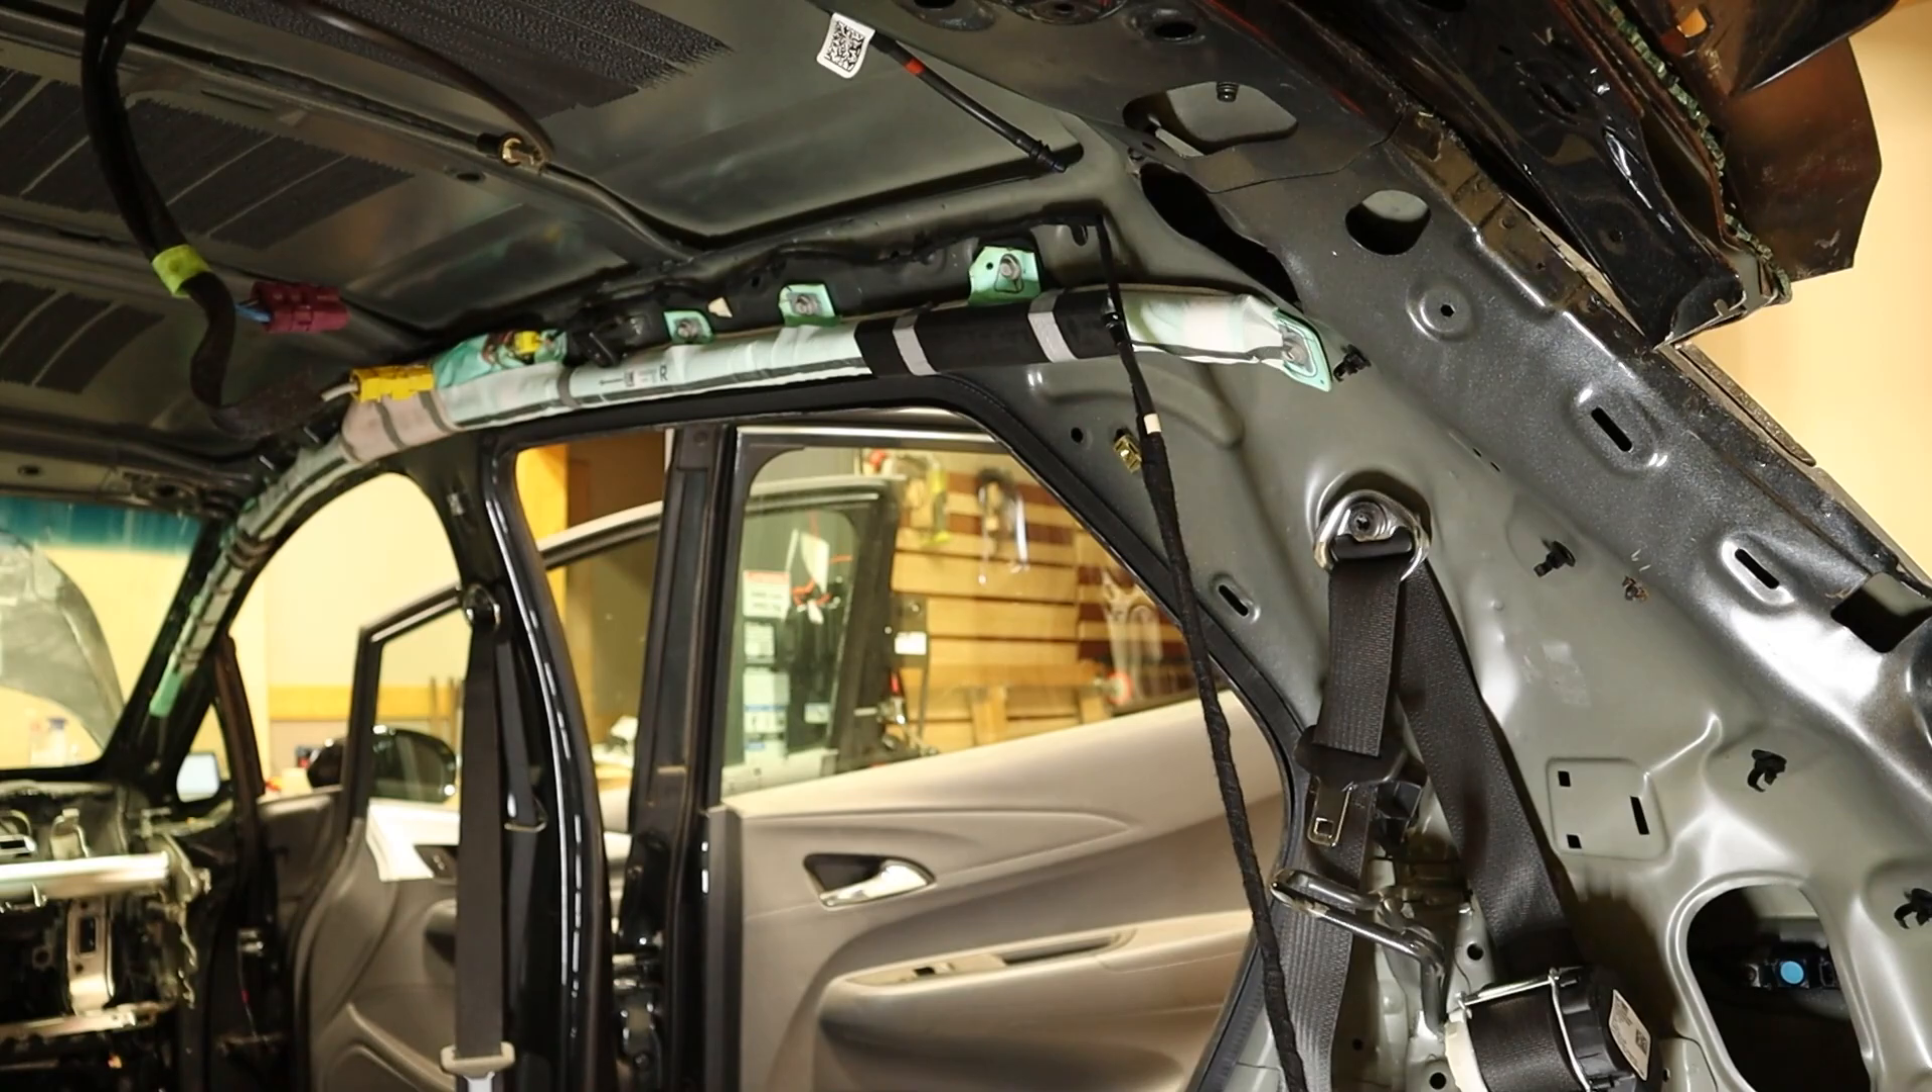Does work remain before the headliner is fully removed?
No.